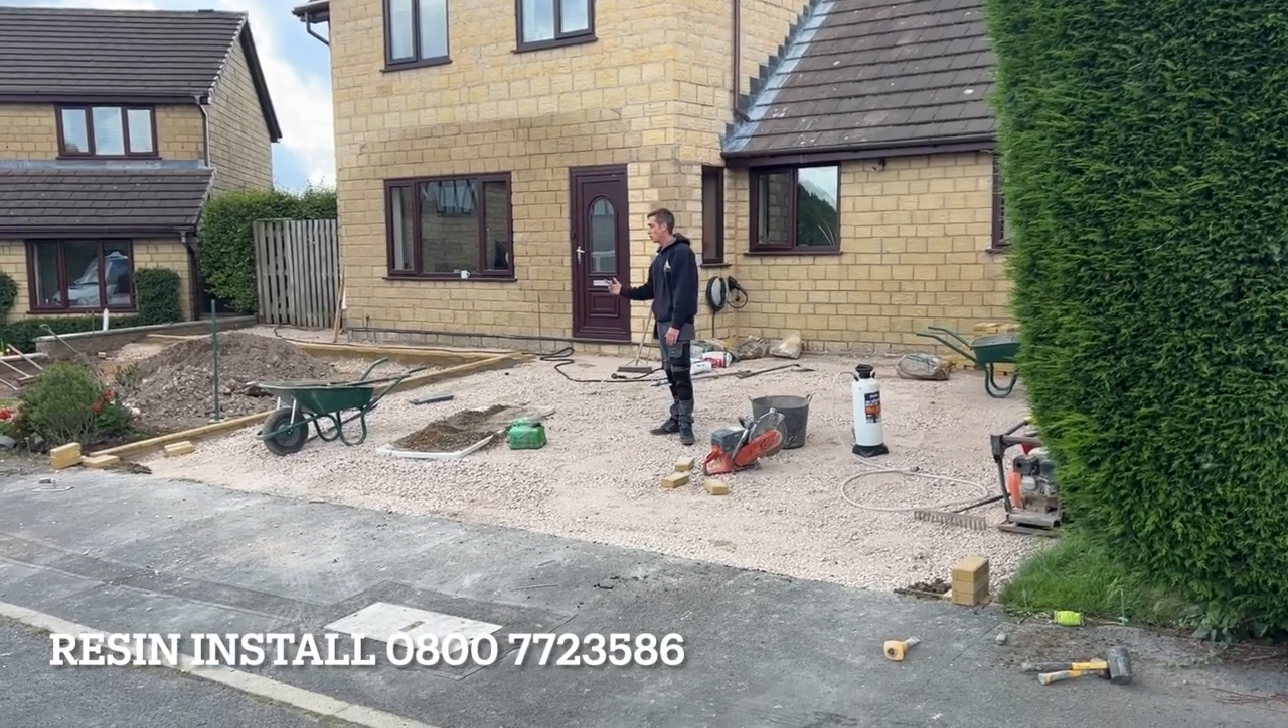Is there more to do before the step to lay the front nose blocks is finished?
Yes.